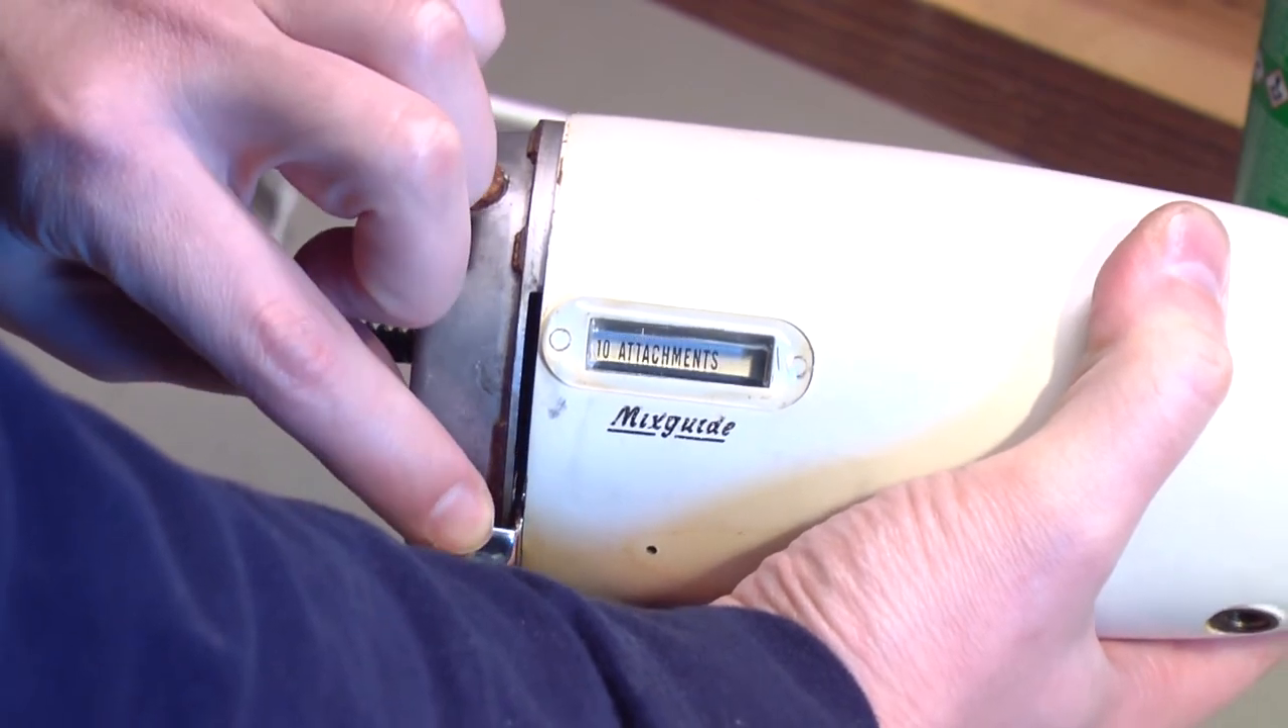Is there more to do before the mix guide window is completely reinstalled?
No.